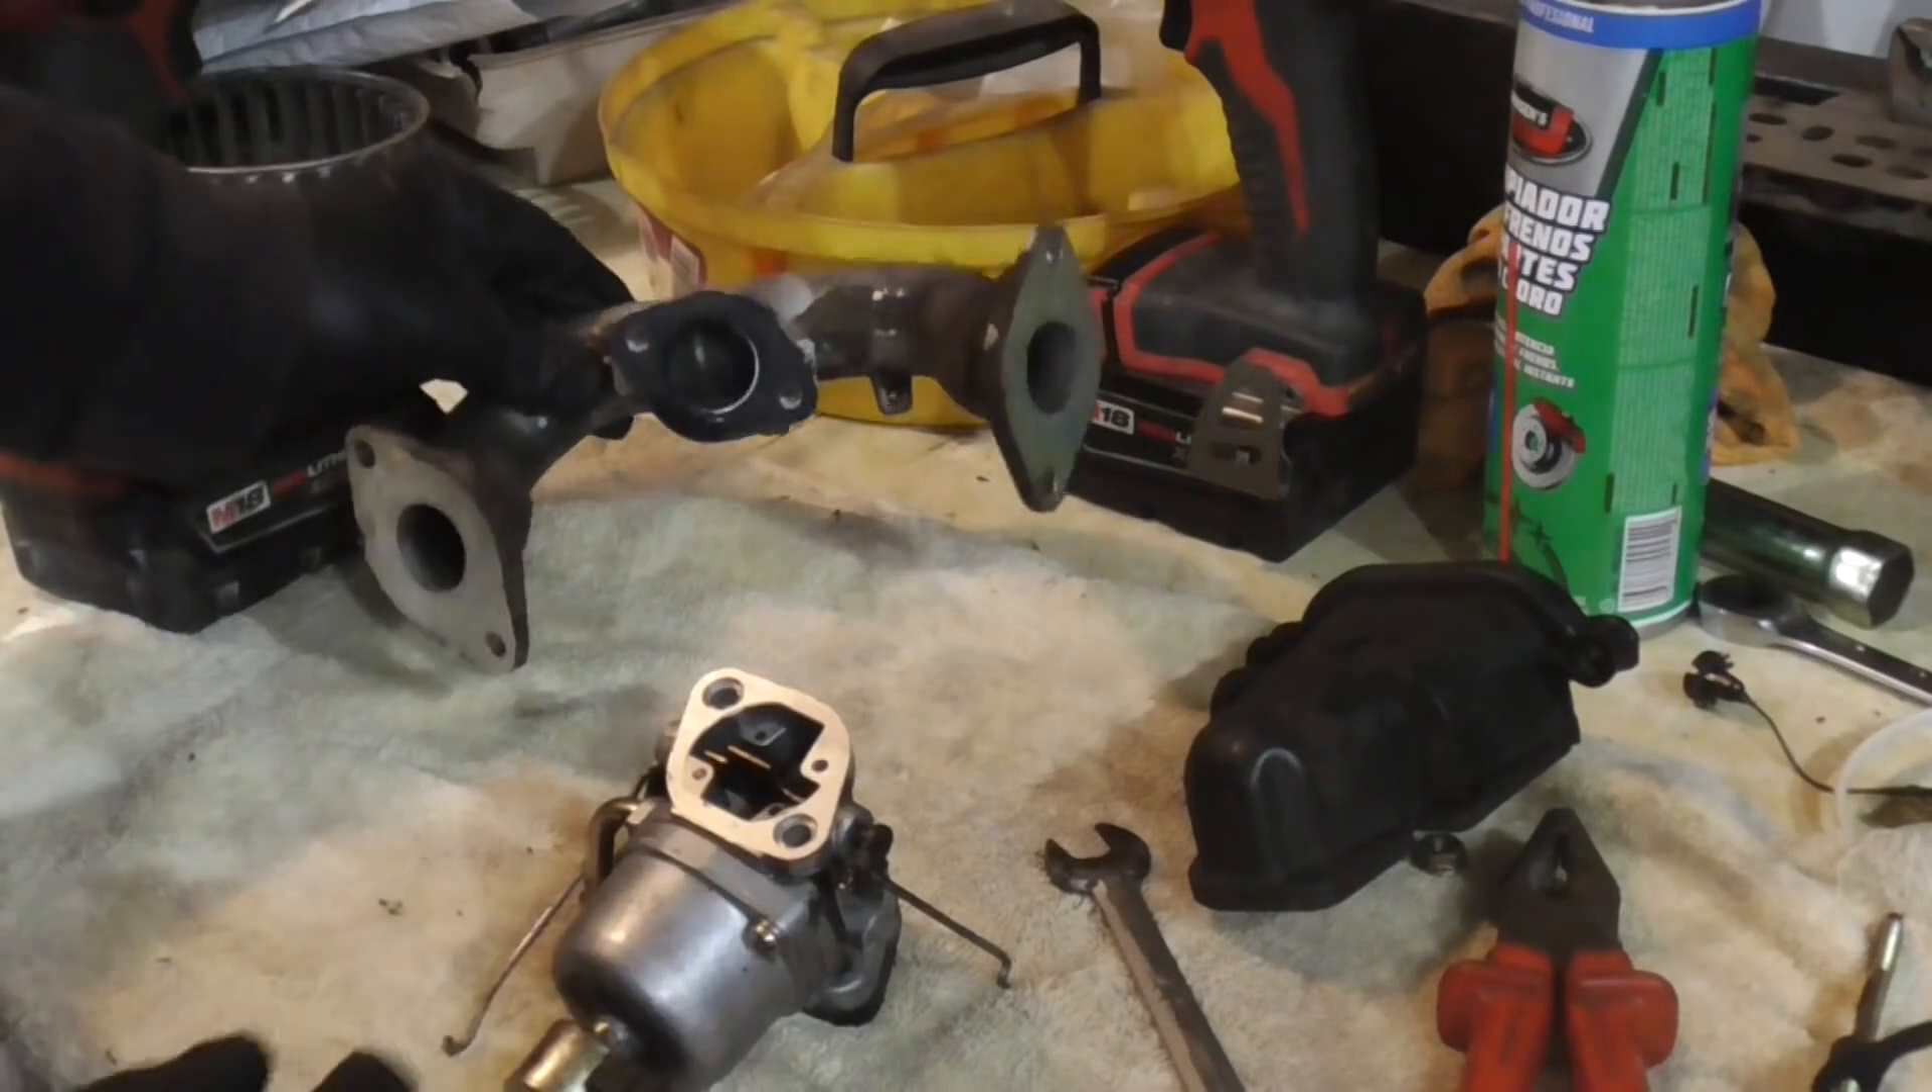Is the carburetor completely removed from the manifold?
Yes.